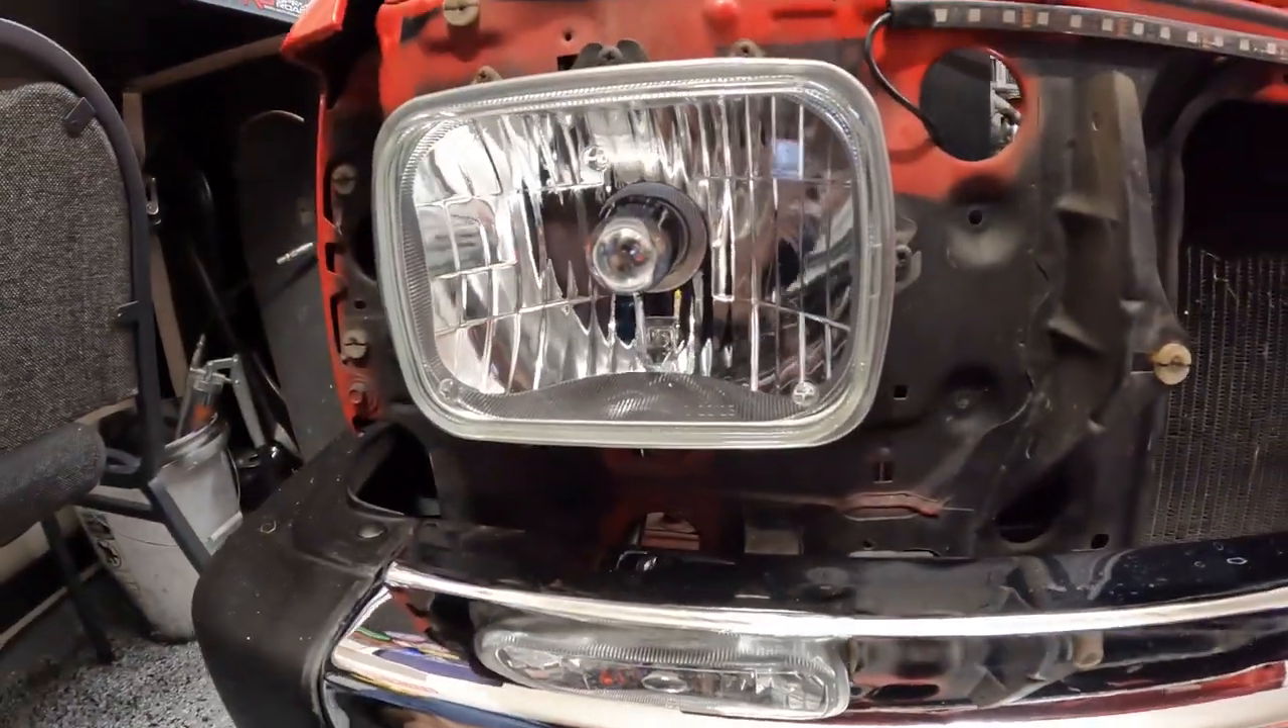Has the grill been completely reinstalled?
No.